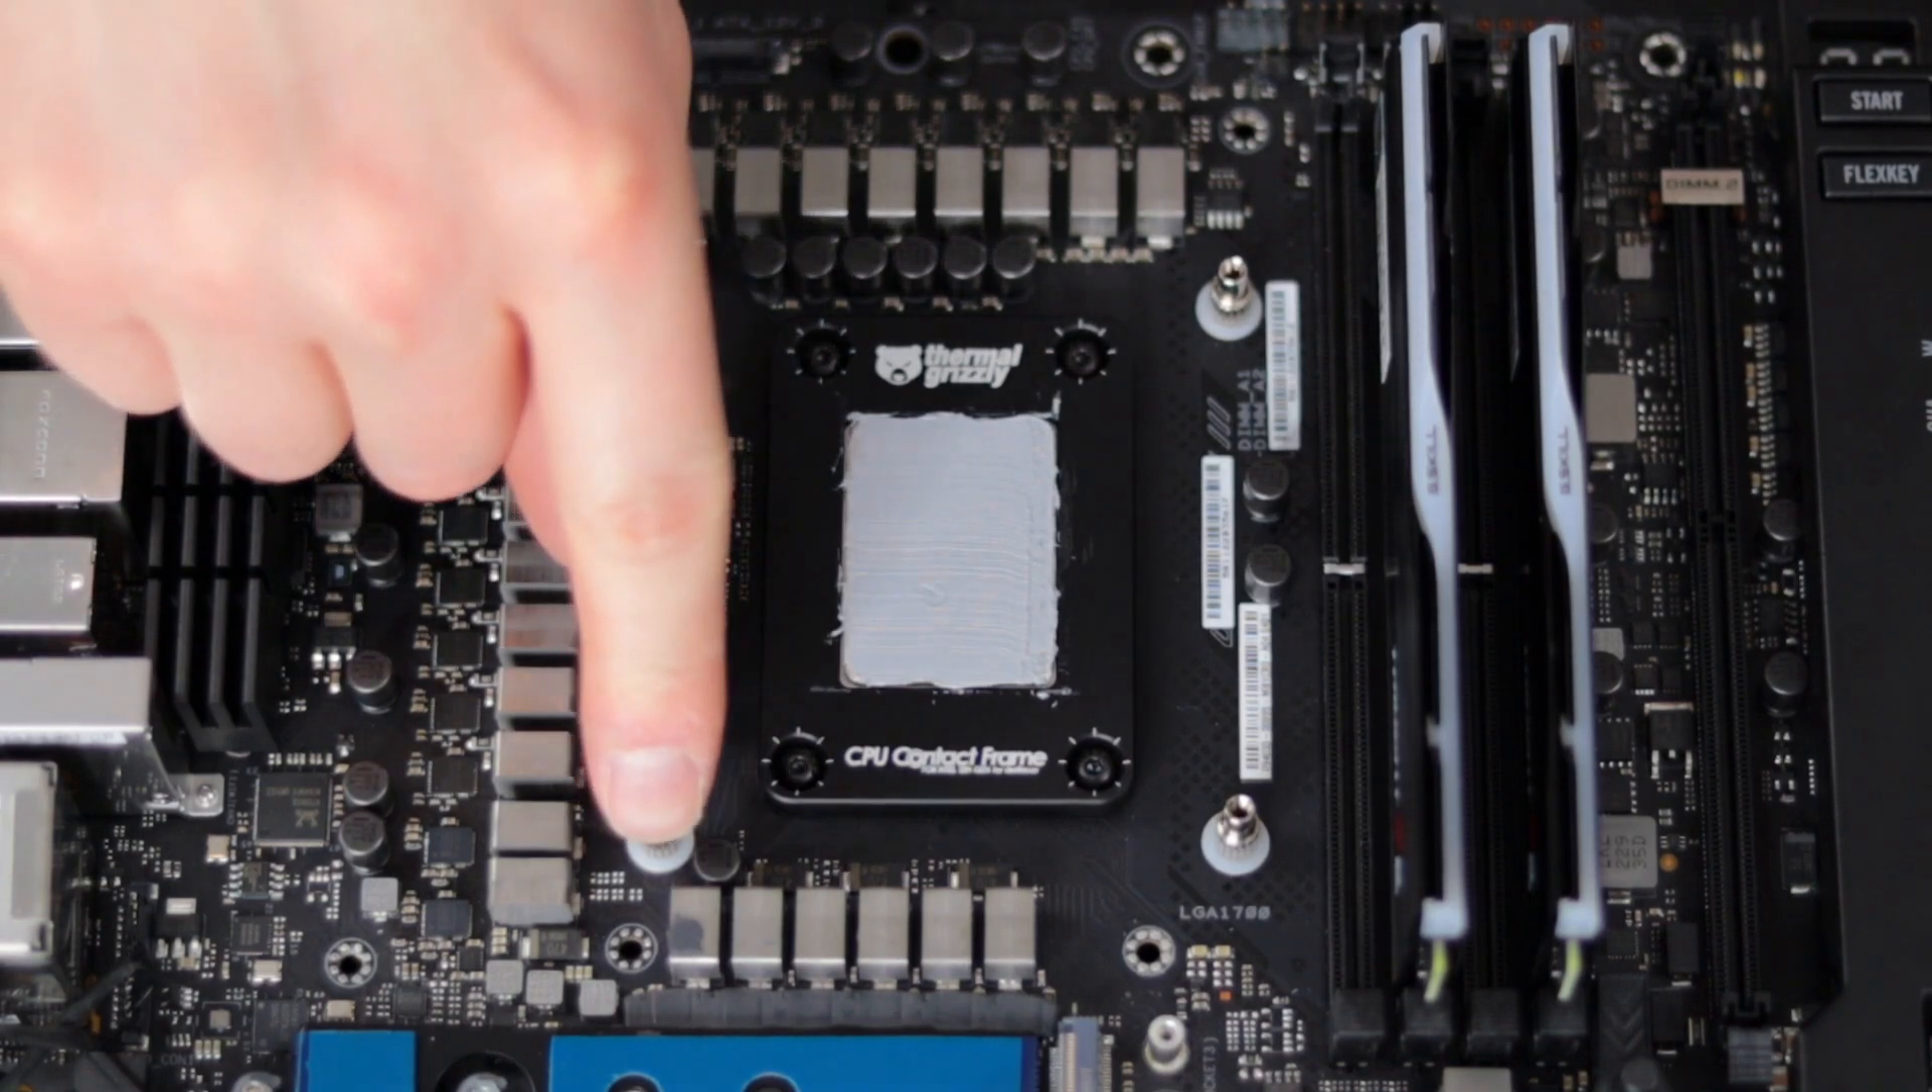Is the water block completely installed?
No.